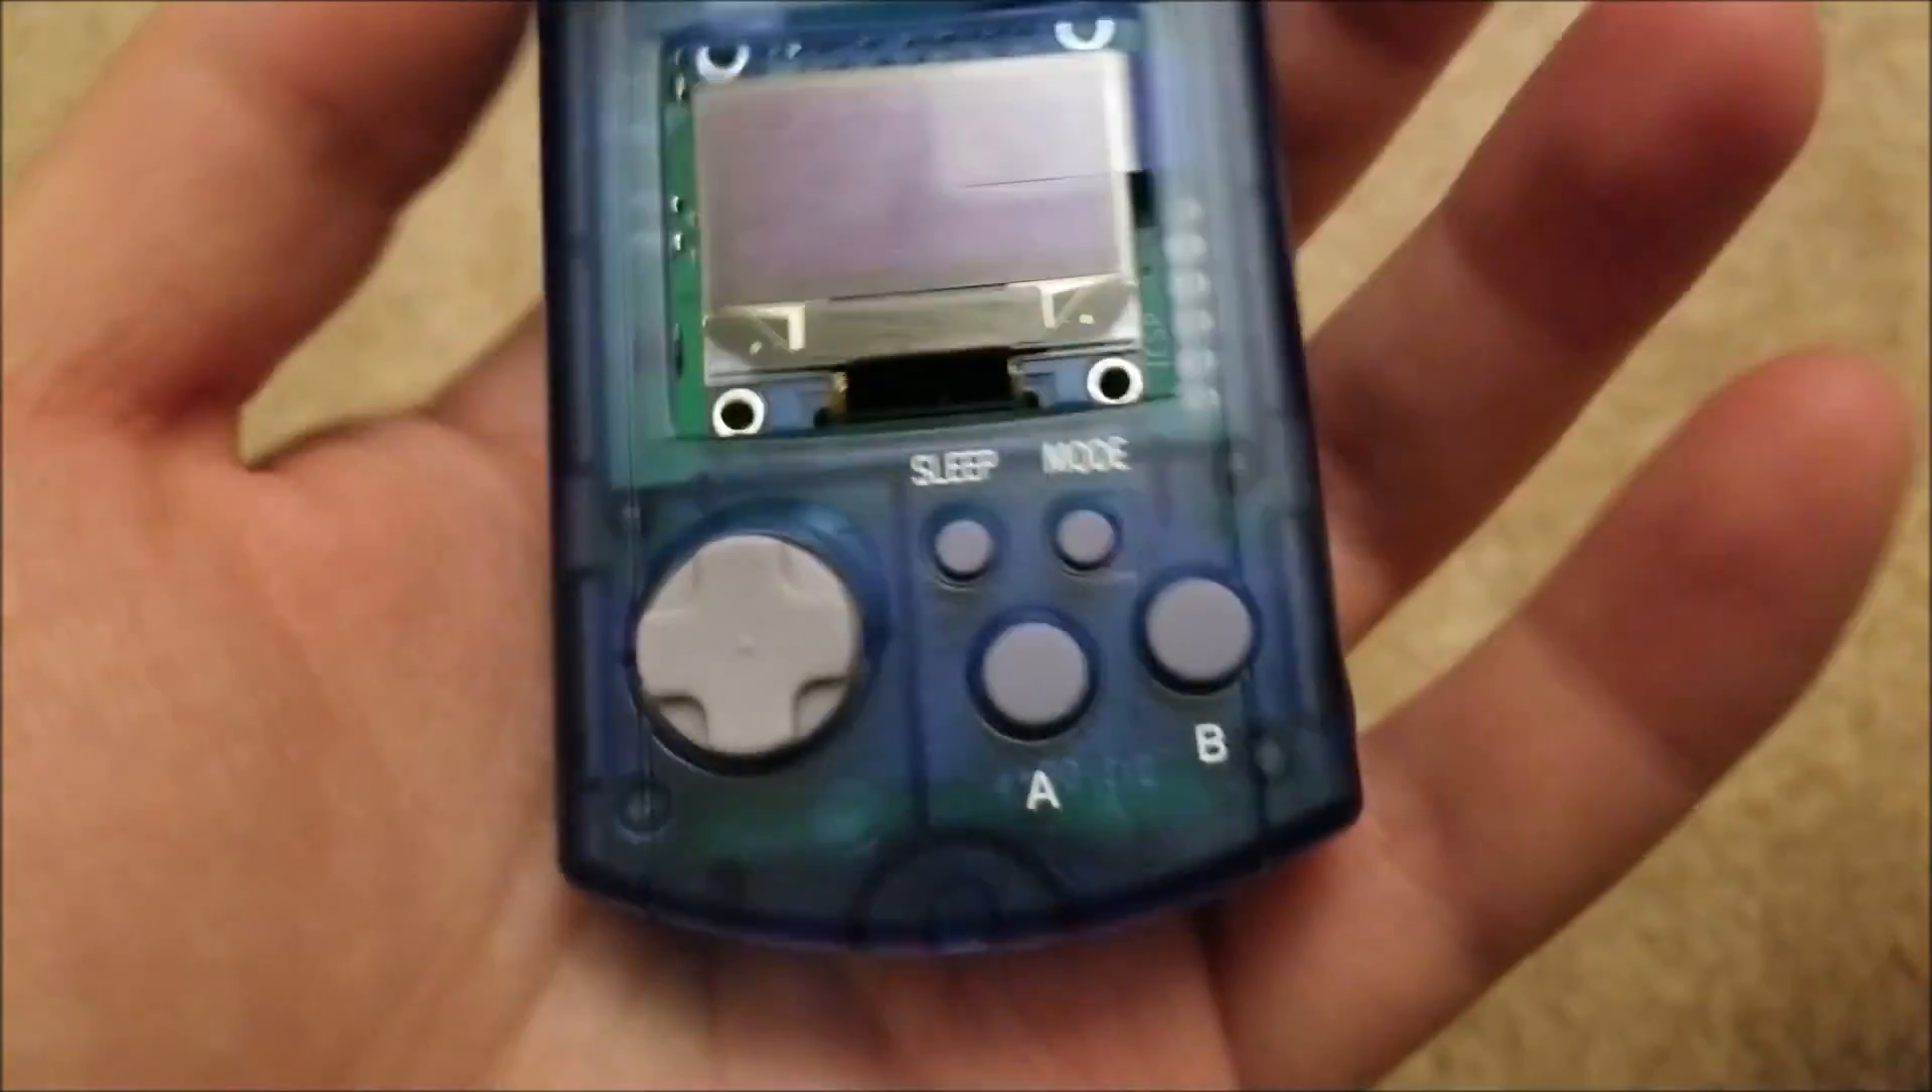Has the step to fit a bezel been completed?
No.